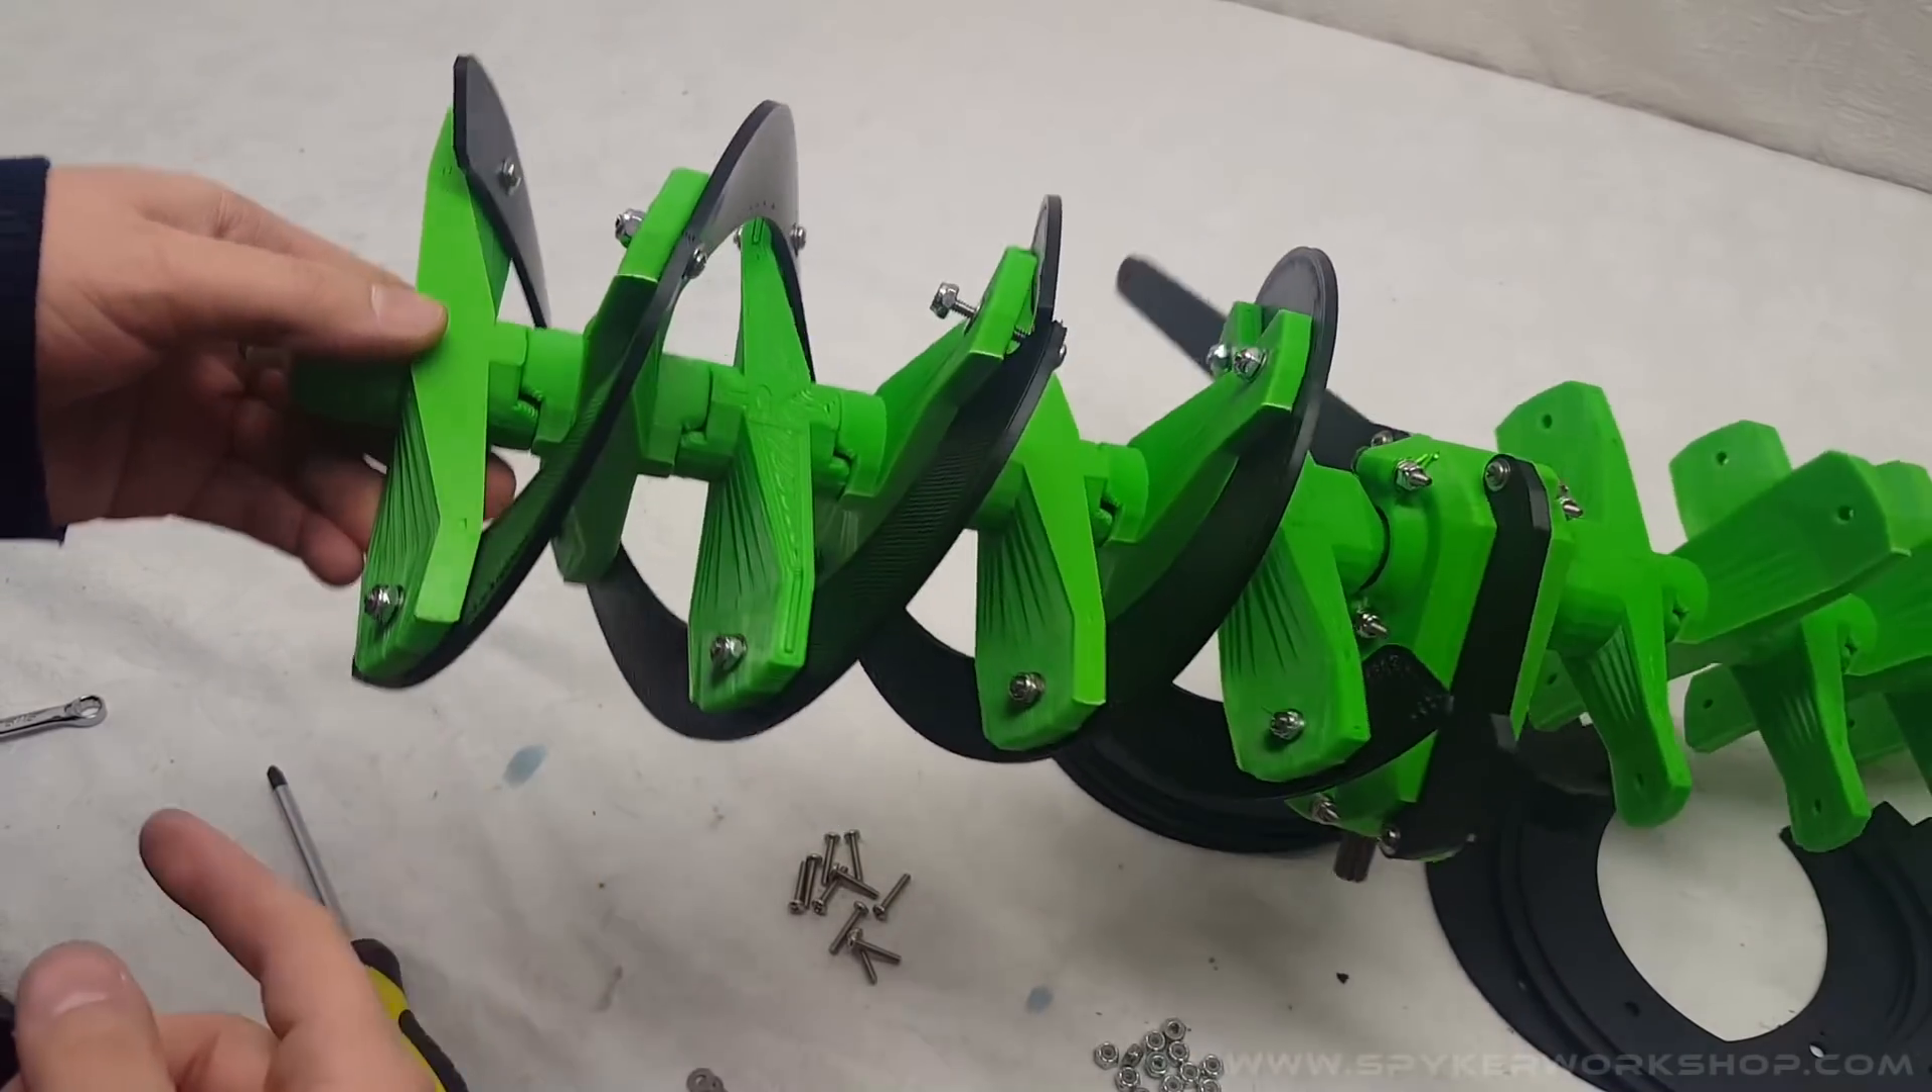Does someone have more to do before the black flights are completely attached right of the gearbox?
Yes.